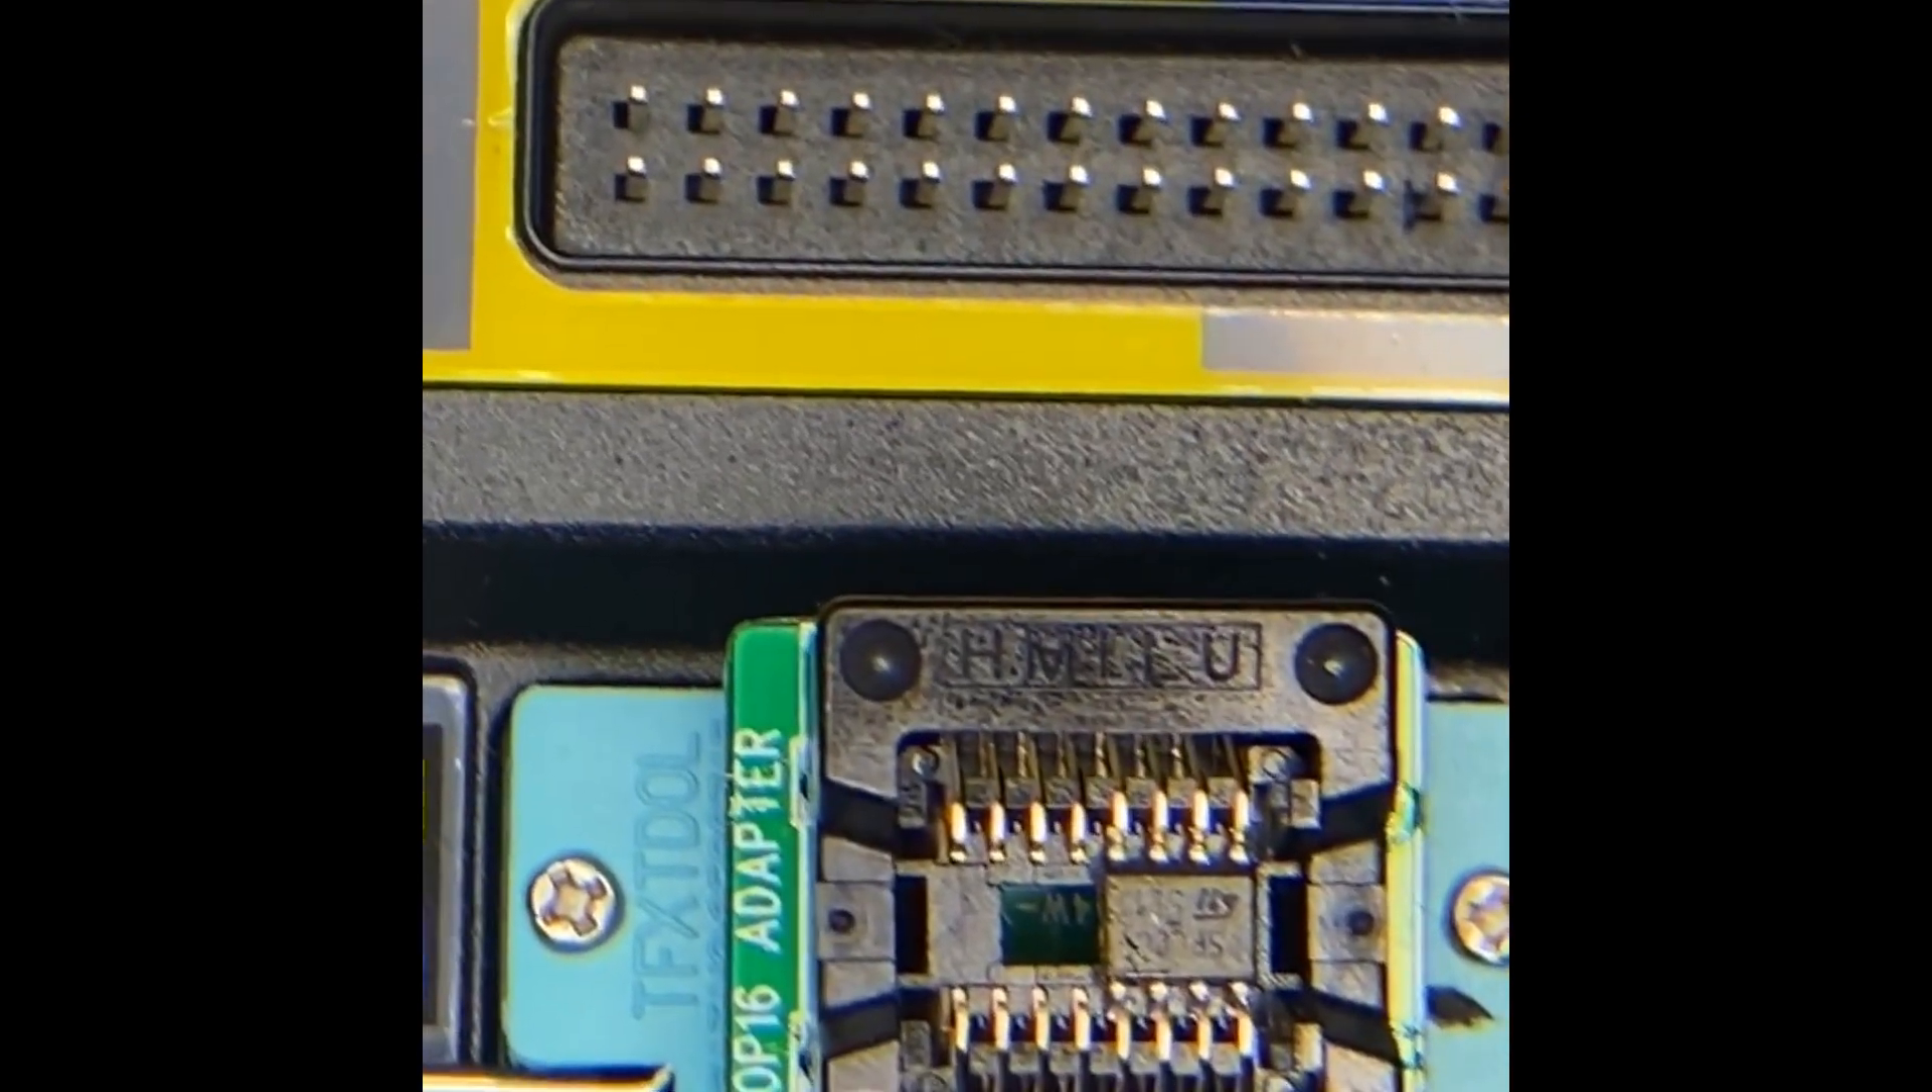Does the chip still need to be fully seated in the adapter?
No.